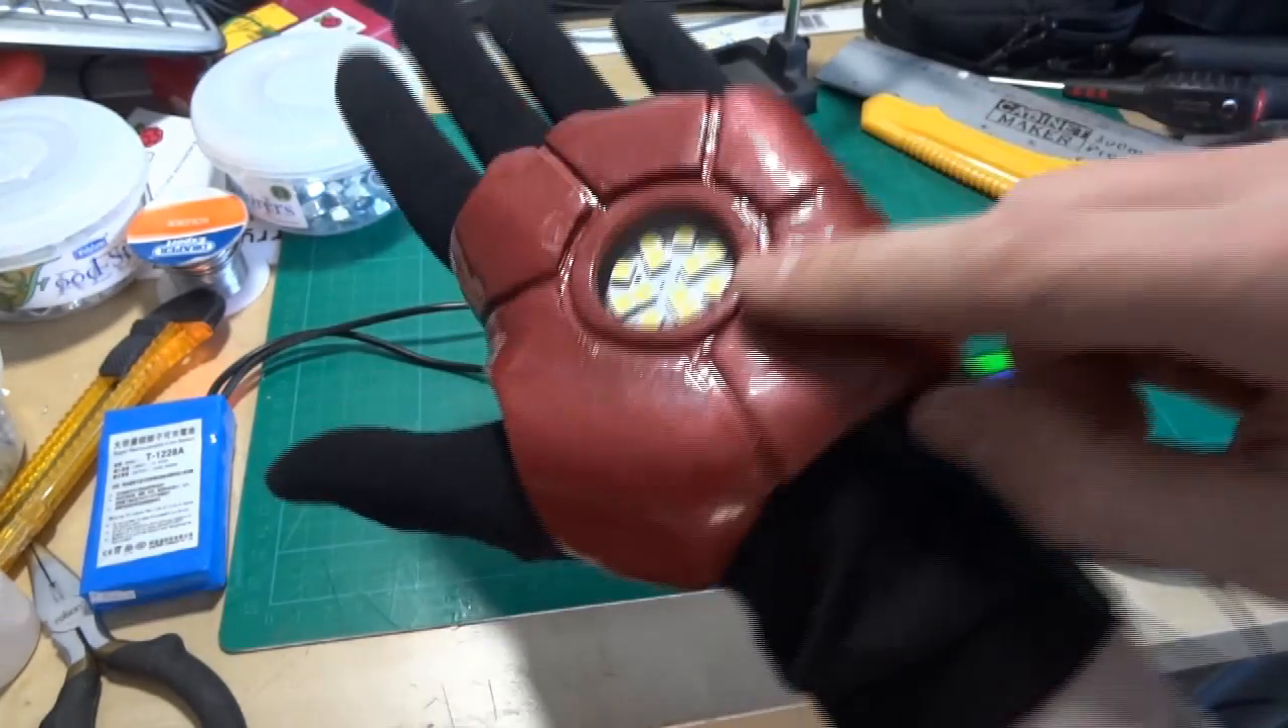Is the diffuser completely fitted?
No.